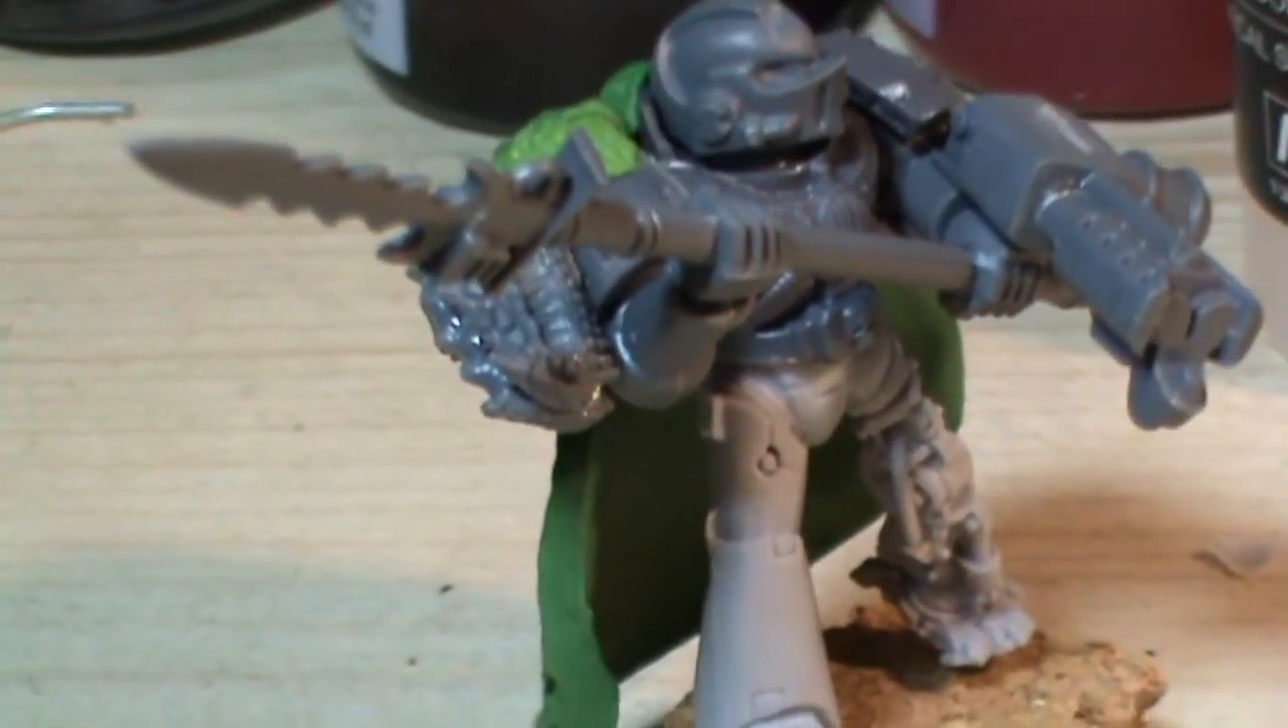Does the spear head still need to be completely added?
No.